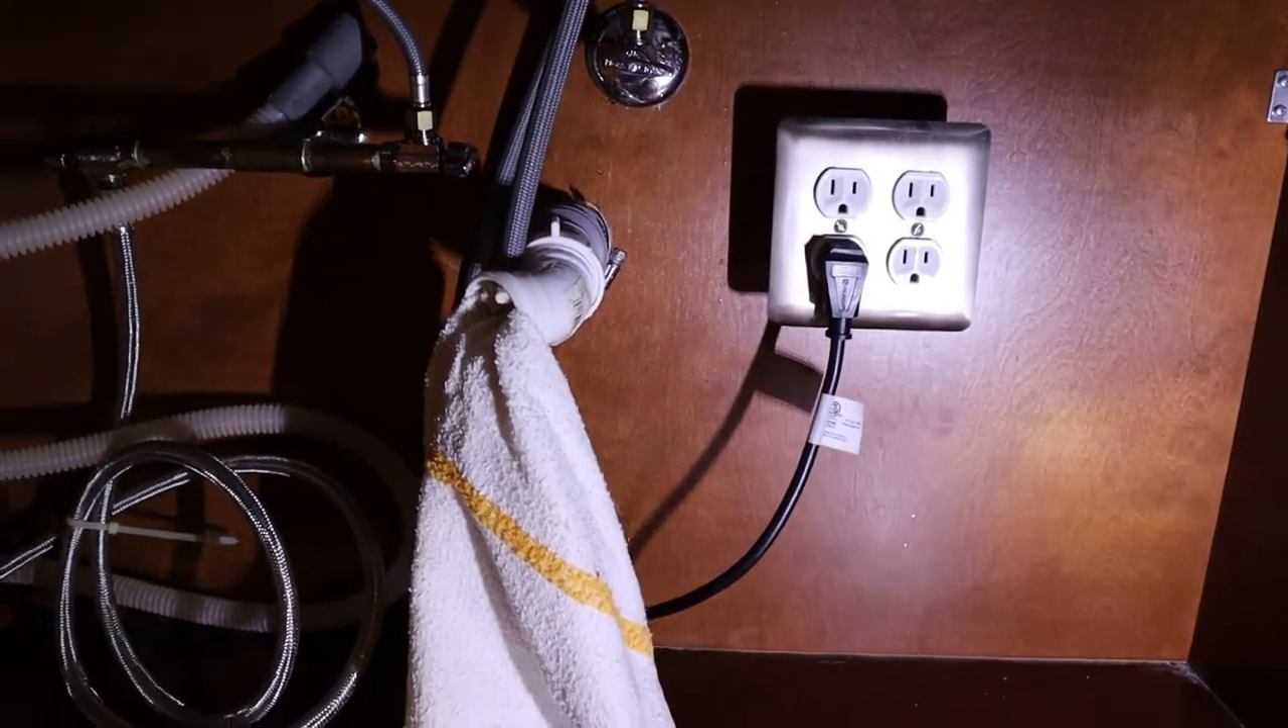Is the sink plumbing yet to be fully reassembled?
Yes.